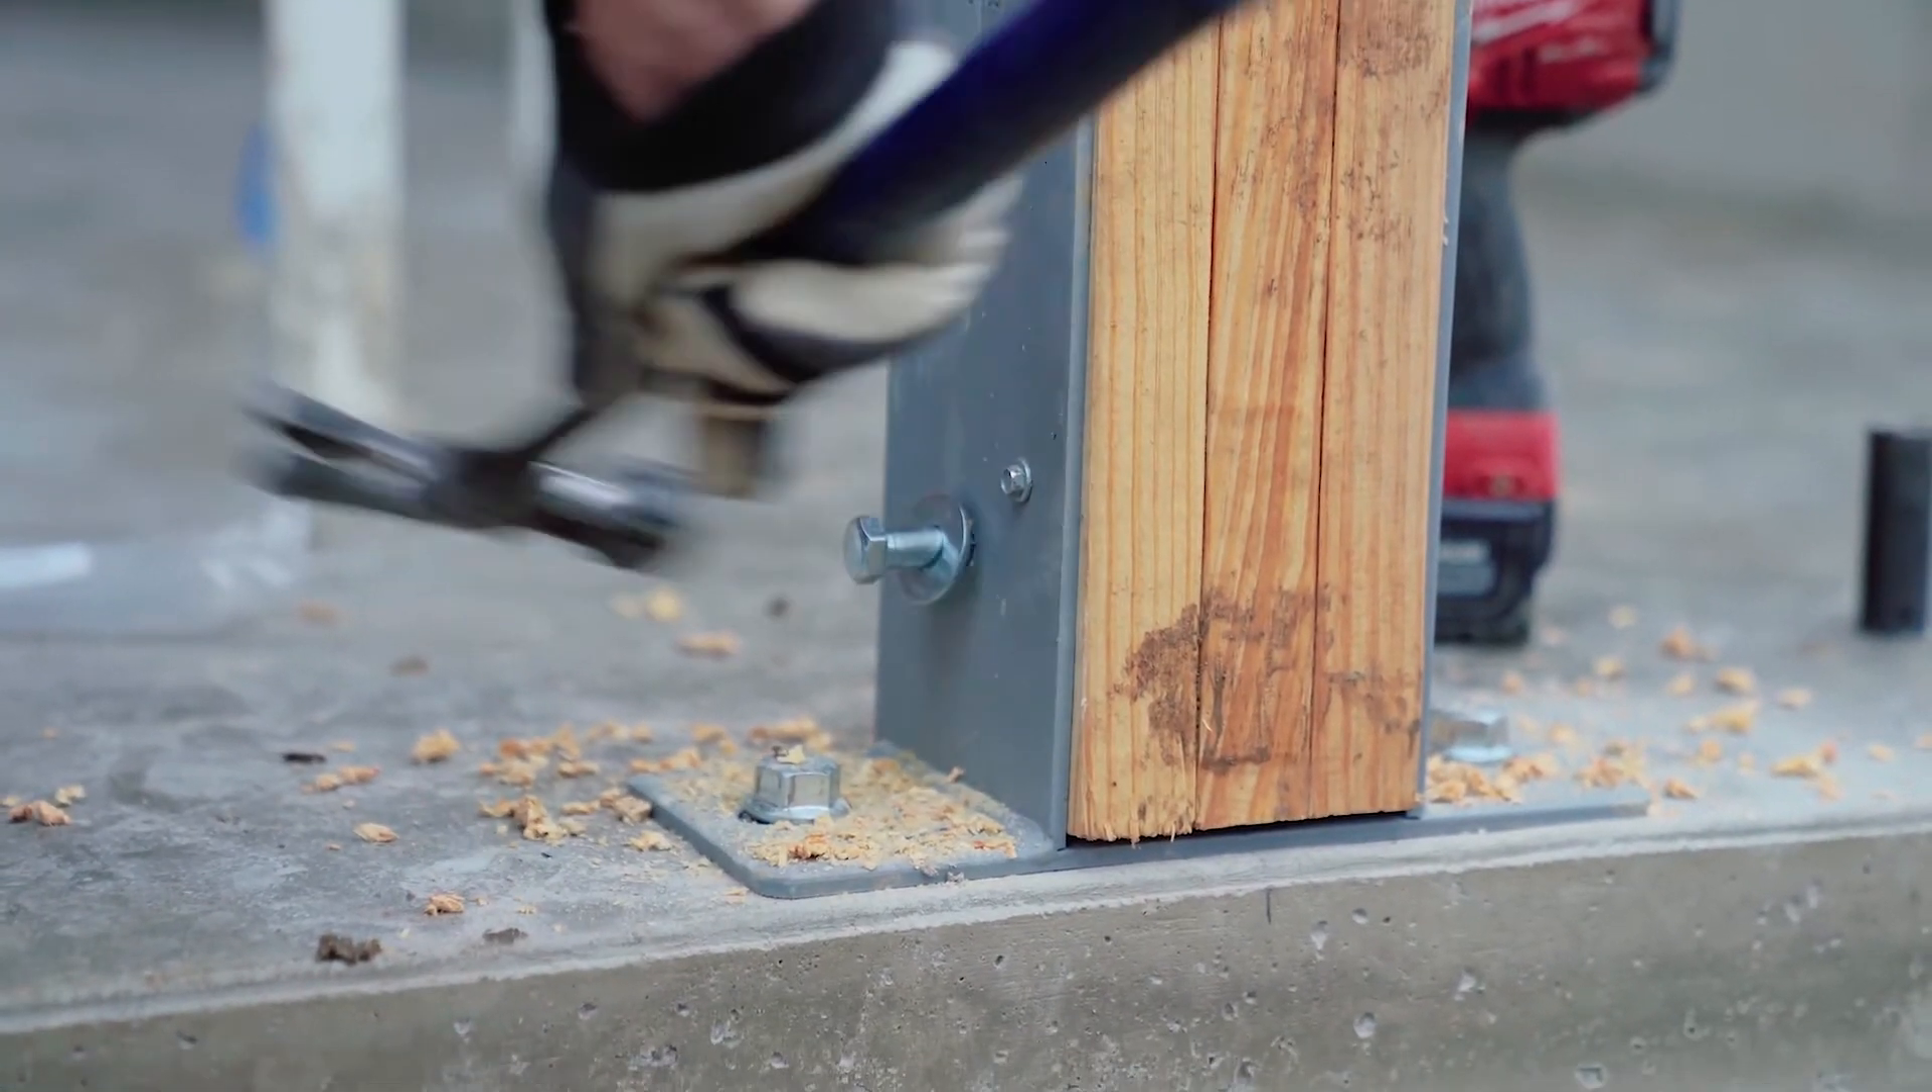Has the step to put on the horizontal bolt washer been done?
Yes.